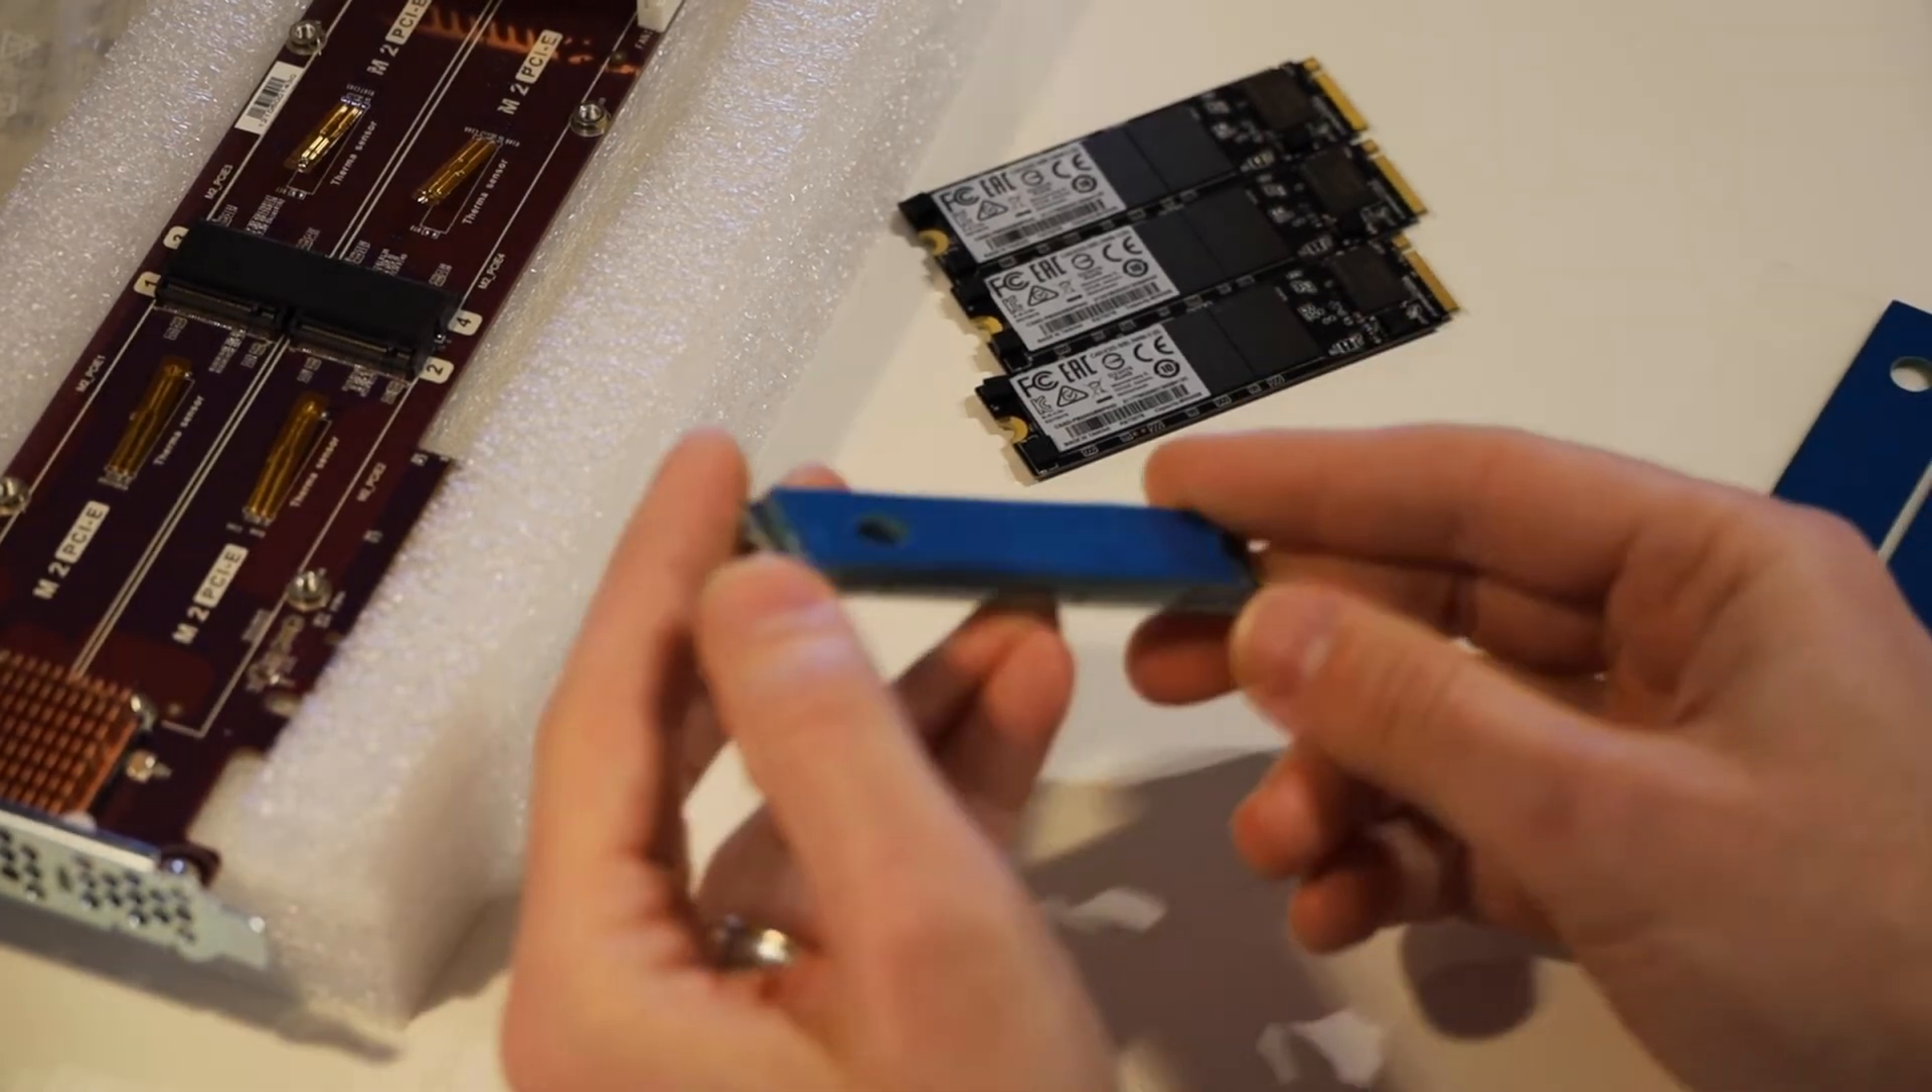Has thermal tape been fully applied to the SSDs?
No.